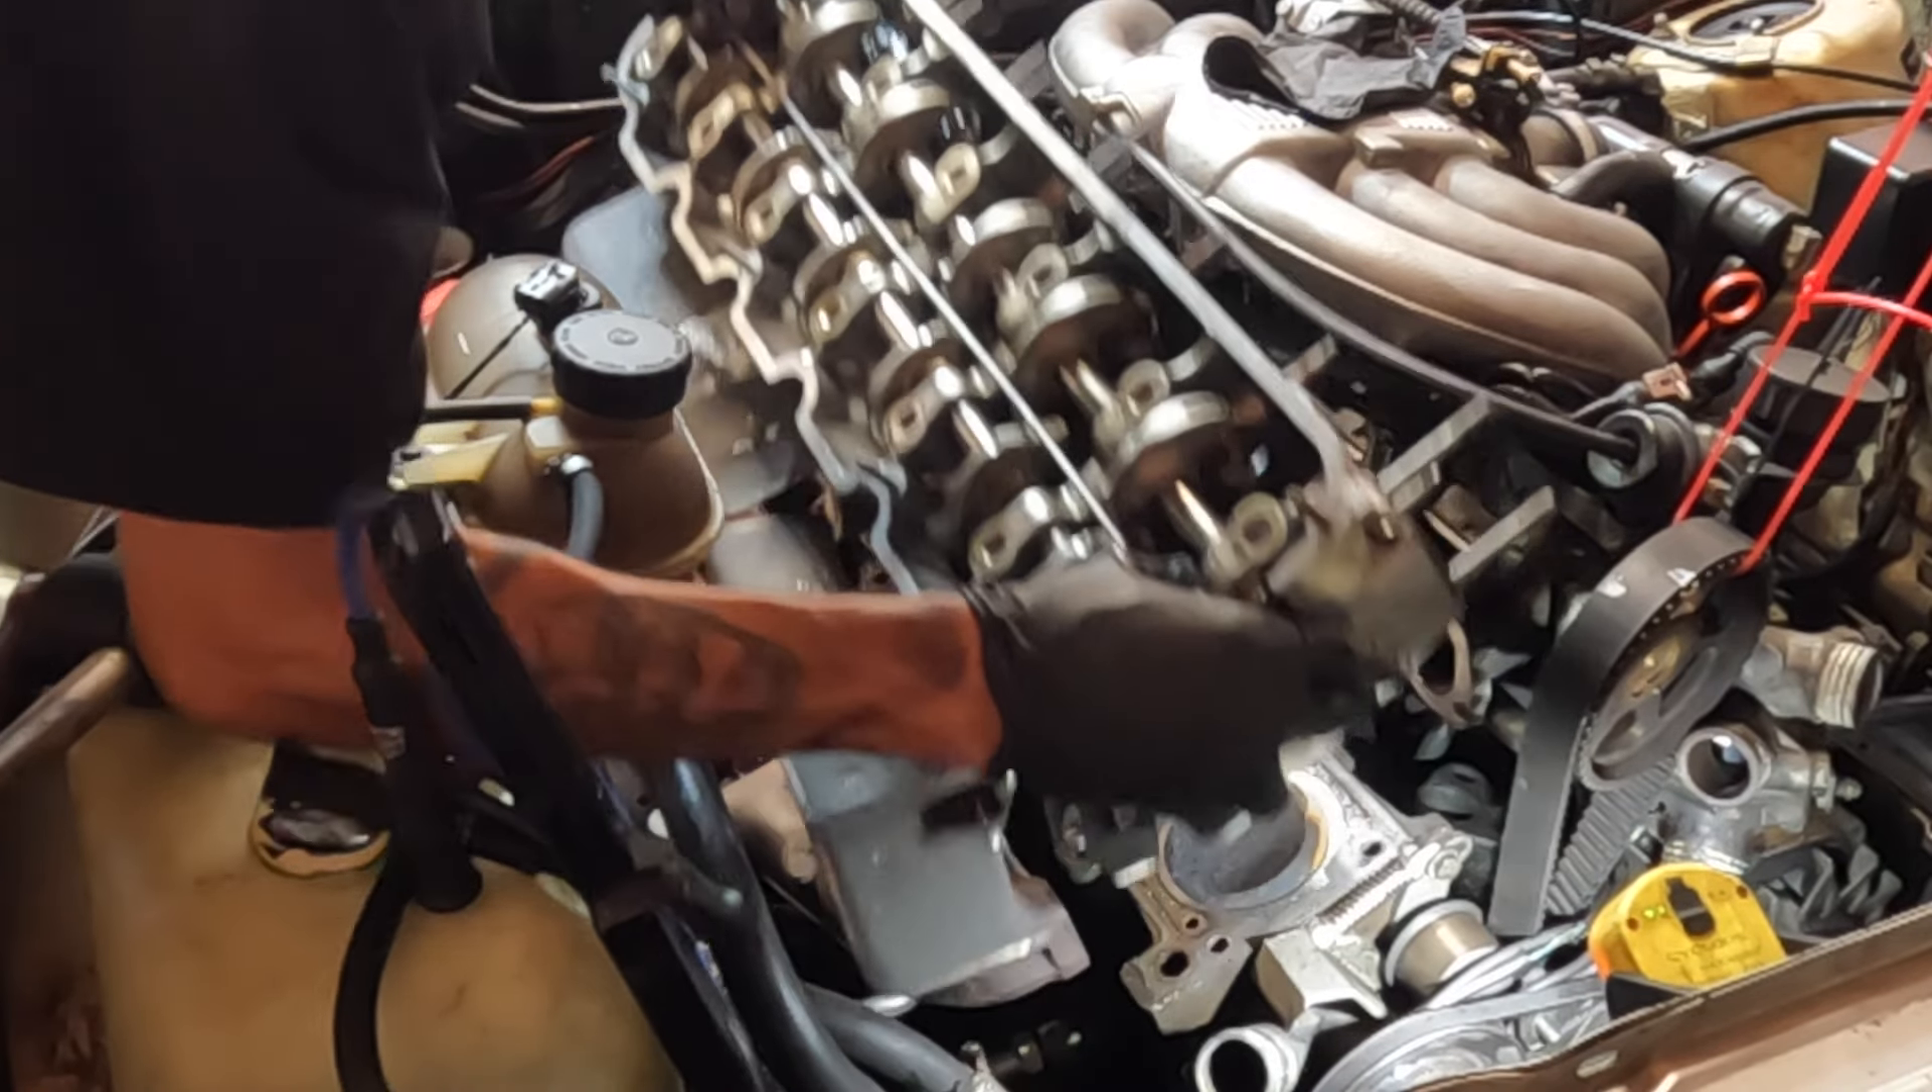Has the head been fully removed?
No.